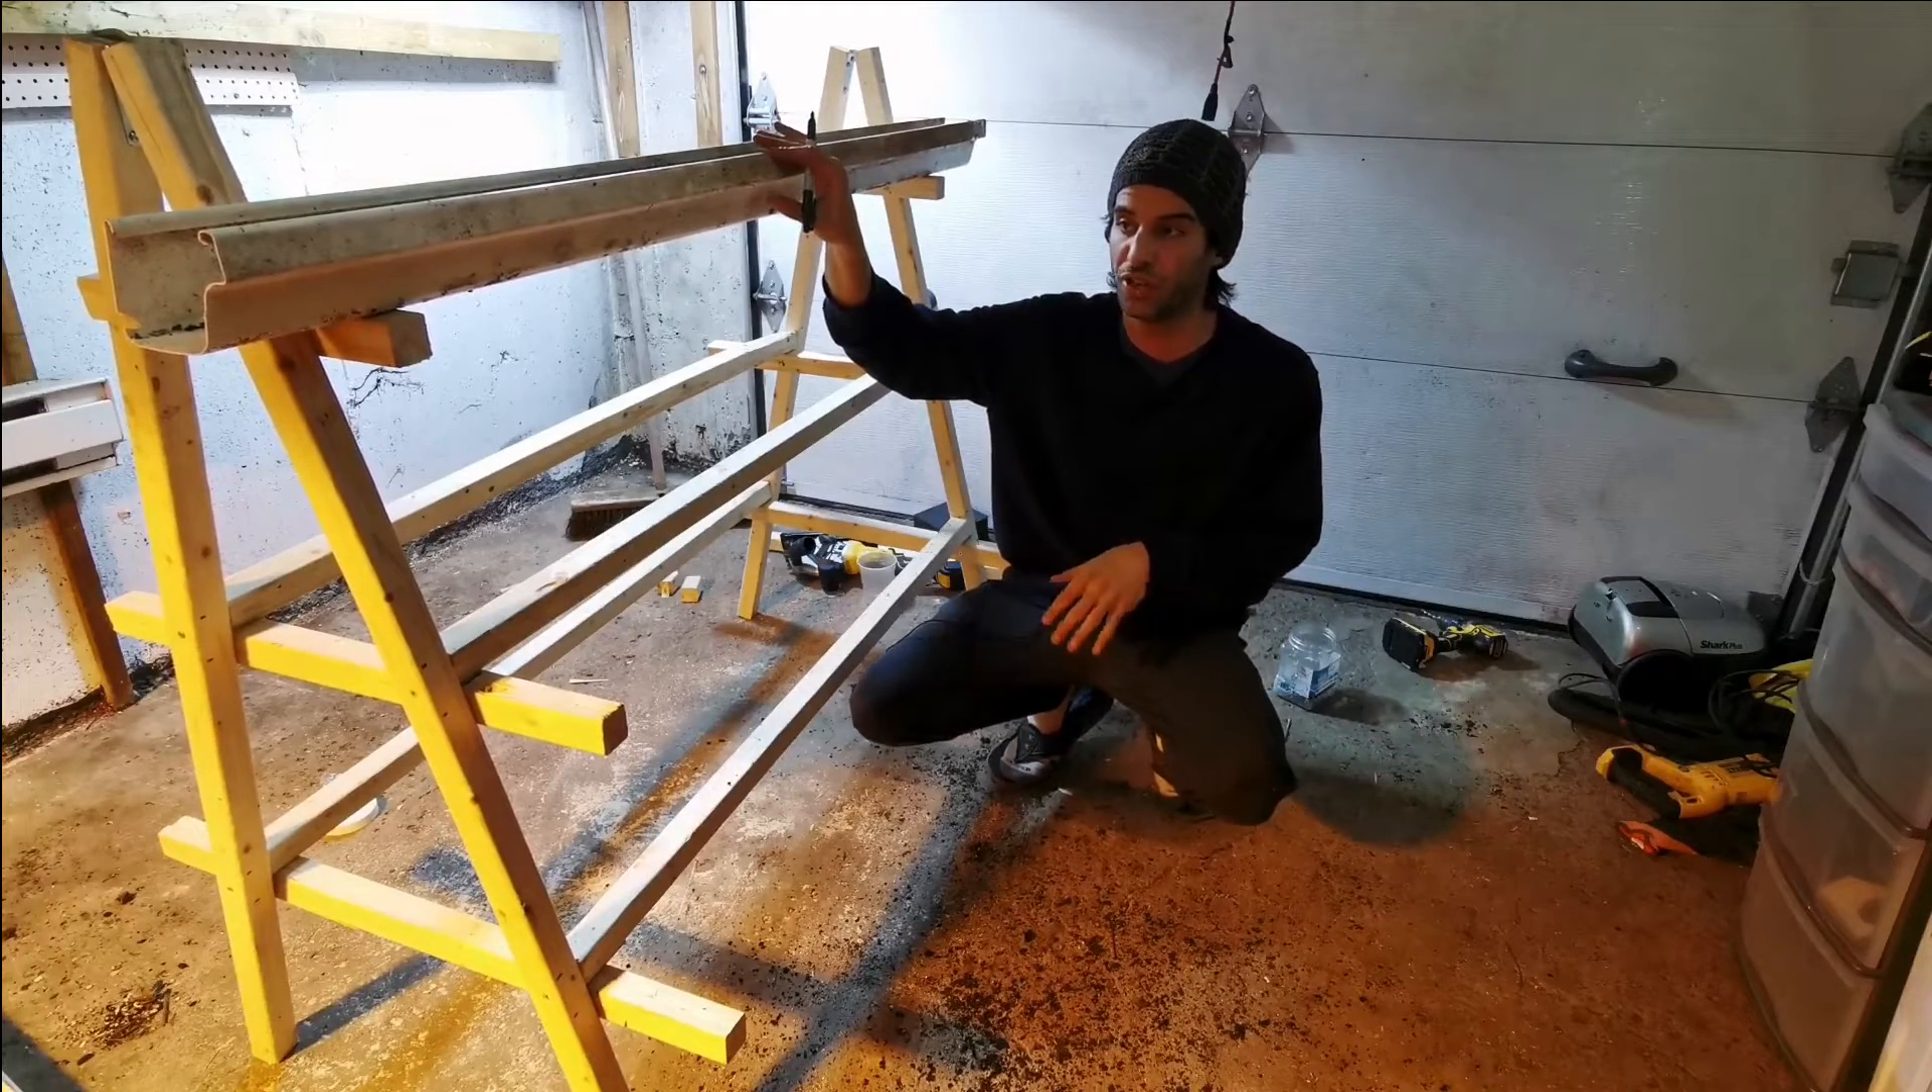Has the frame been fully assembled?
Yes.